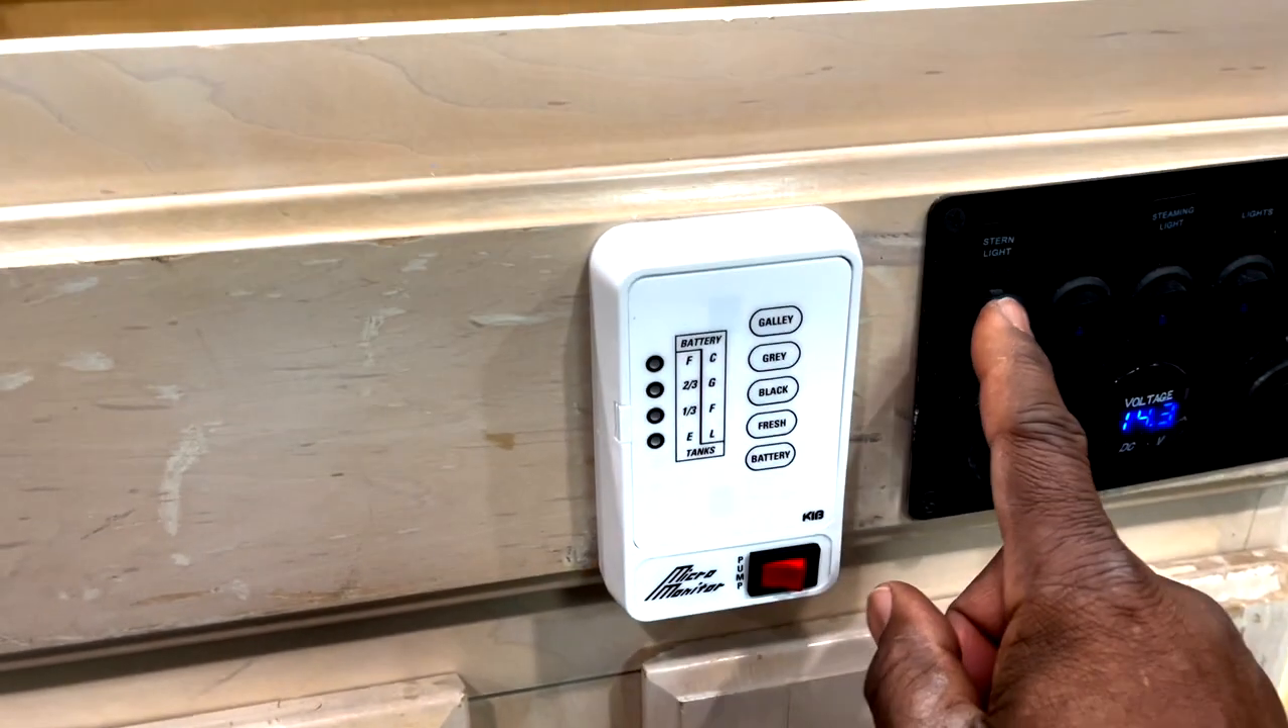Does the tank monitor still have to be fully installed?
No.